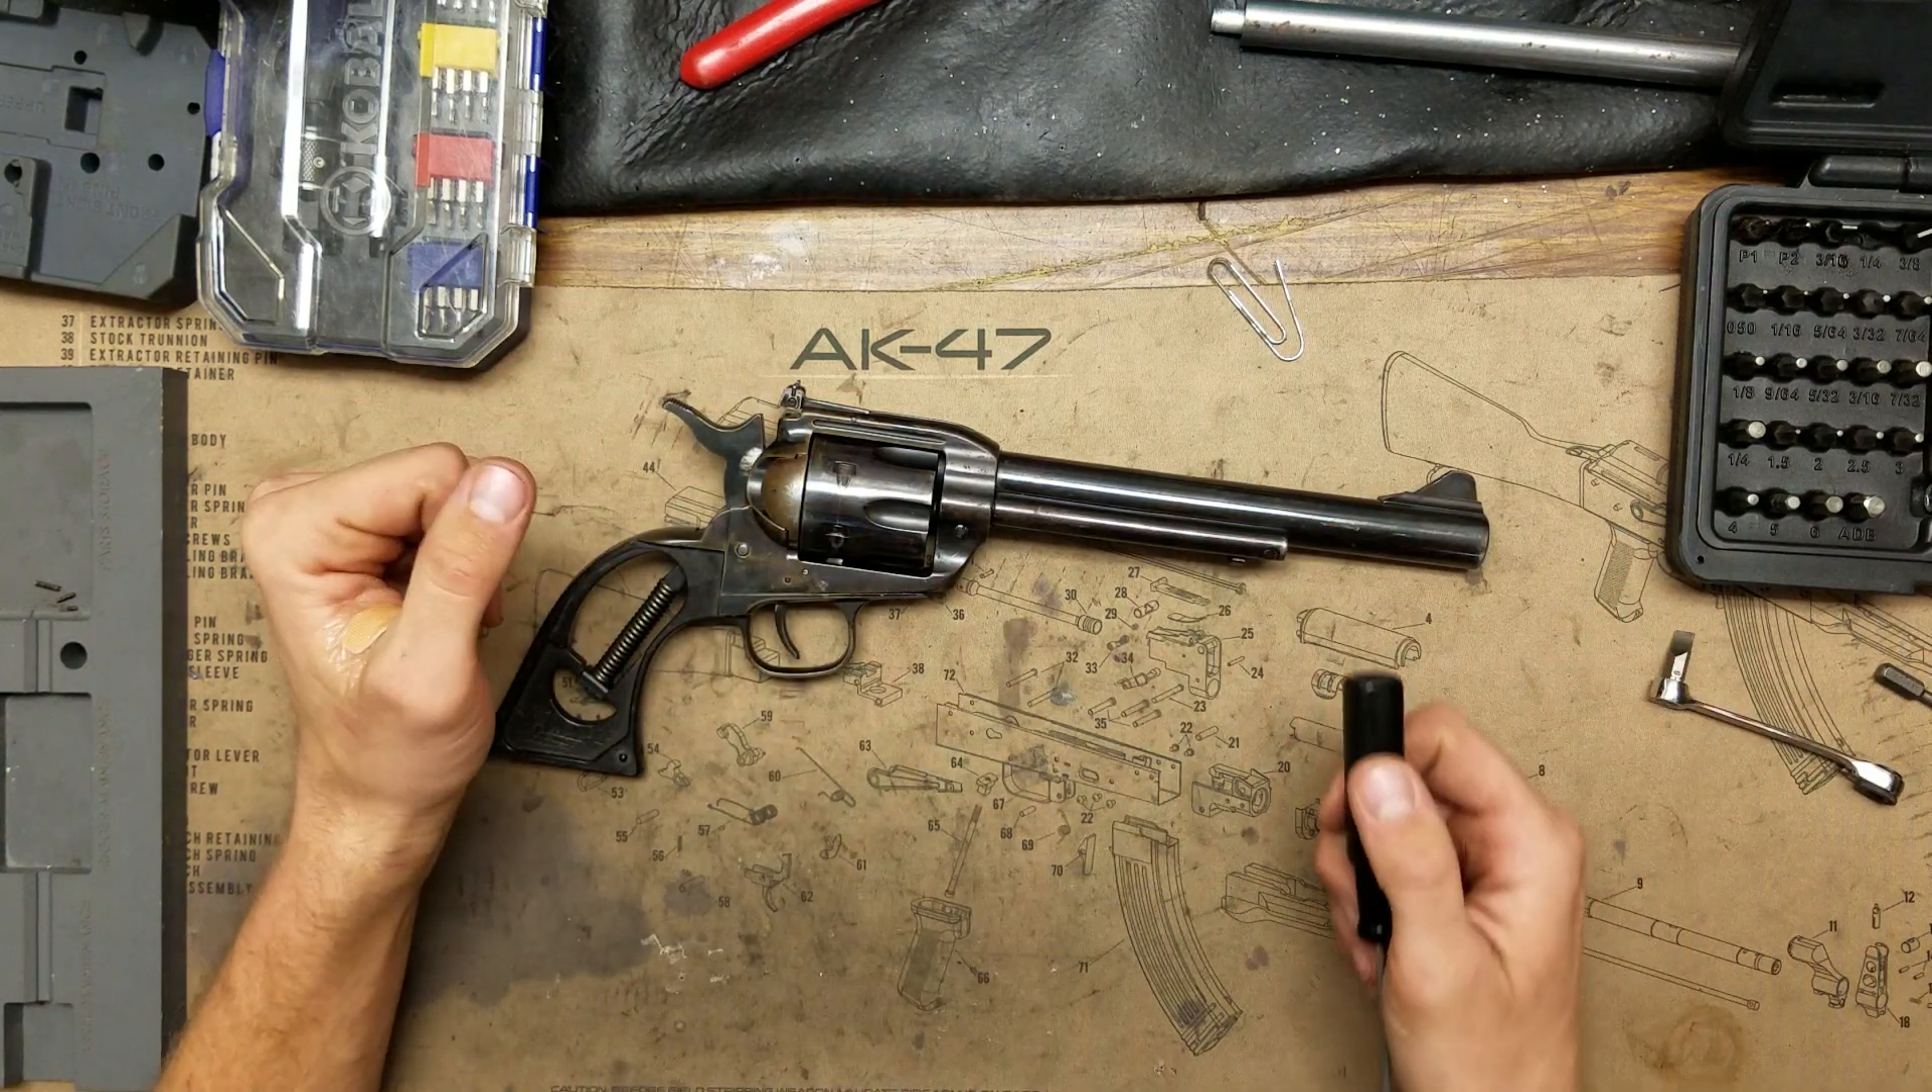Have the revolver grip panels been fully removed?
Yes.